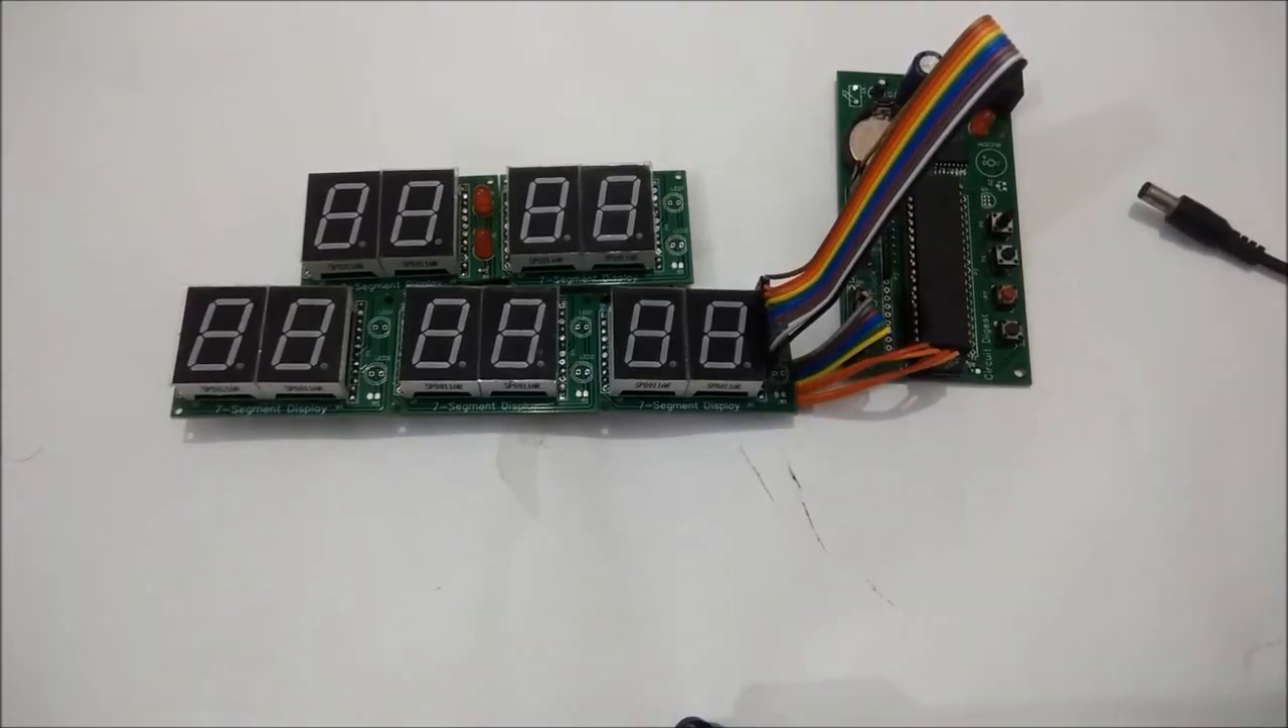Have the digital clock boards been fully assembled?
Yes.